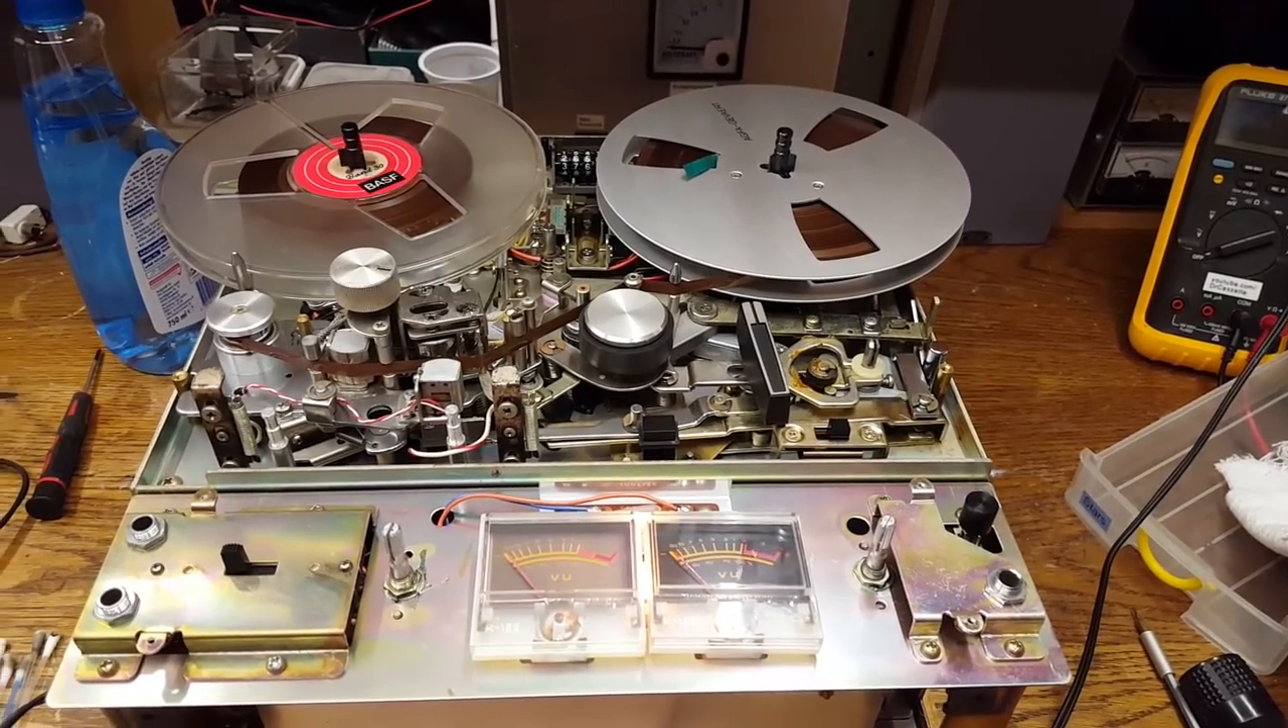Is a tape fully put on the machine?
Yes.